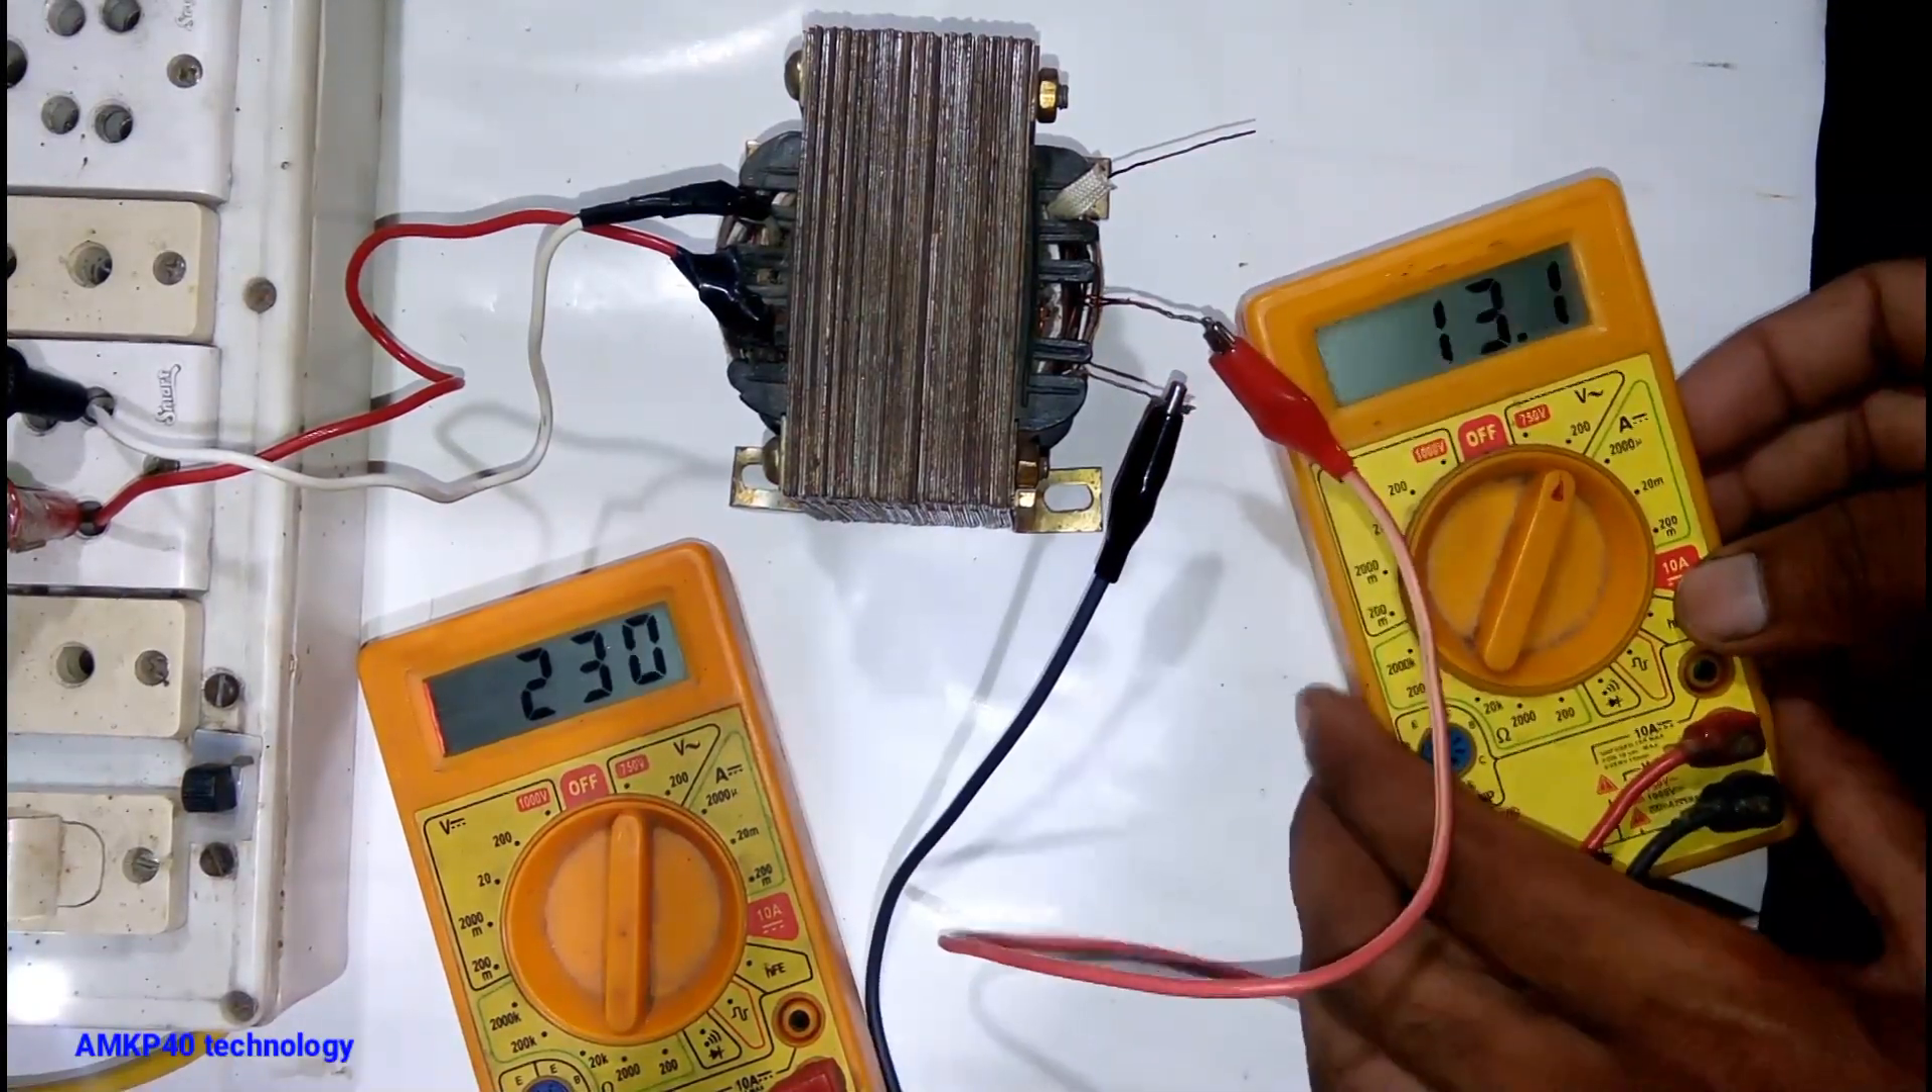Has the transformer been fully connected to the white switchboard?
Yes.